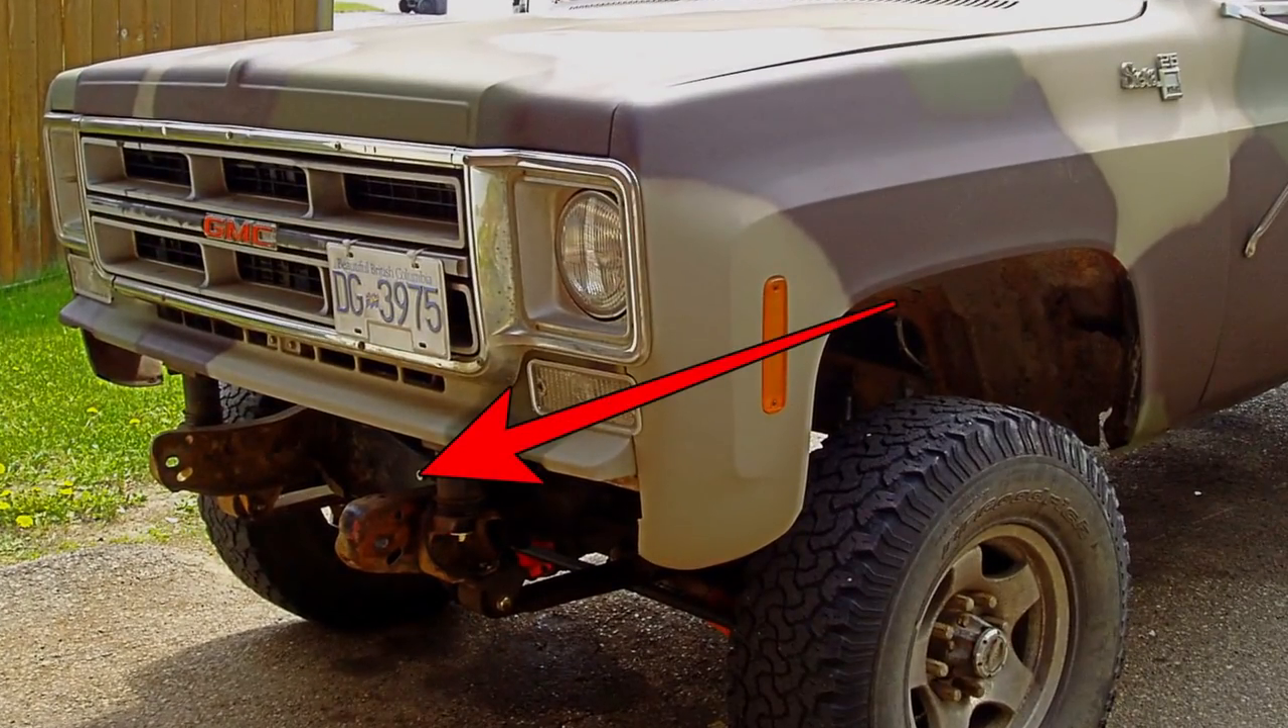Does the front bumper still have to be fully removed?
No.